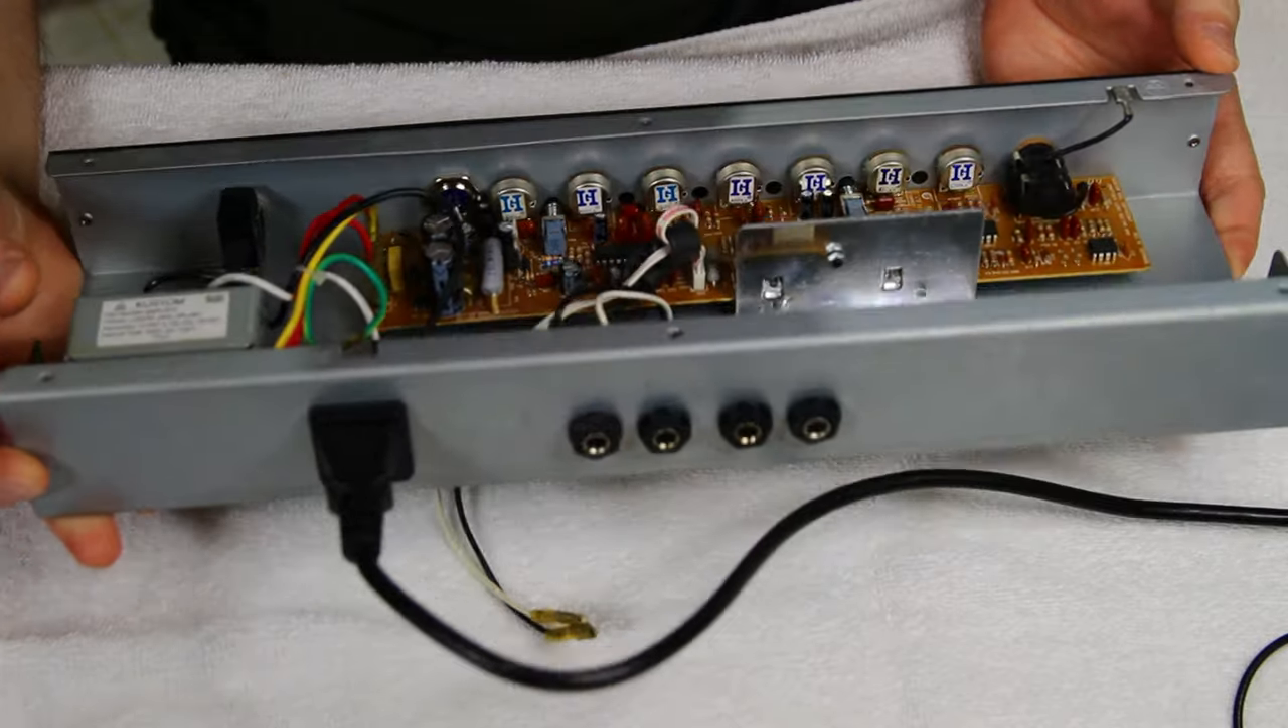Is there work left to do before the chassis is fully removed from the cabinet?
No.